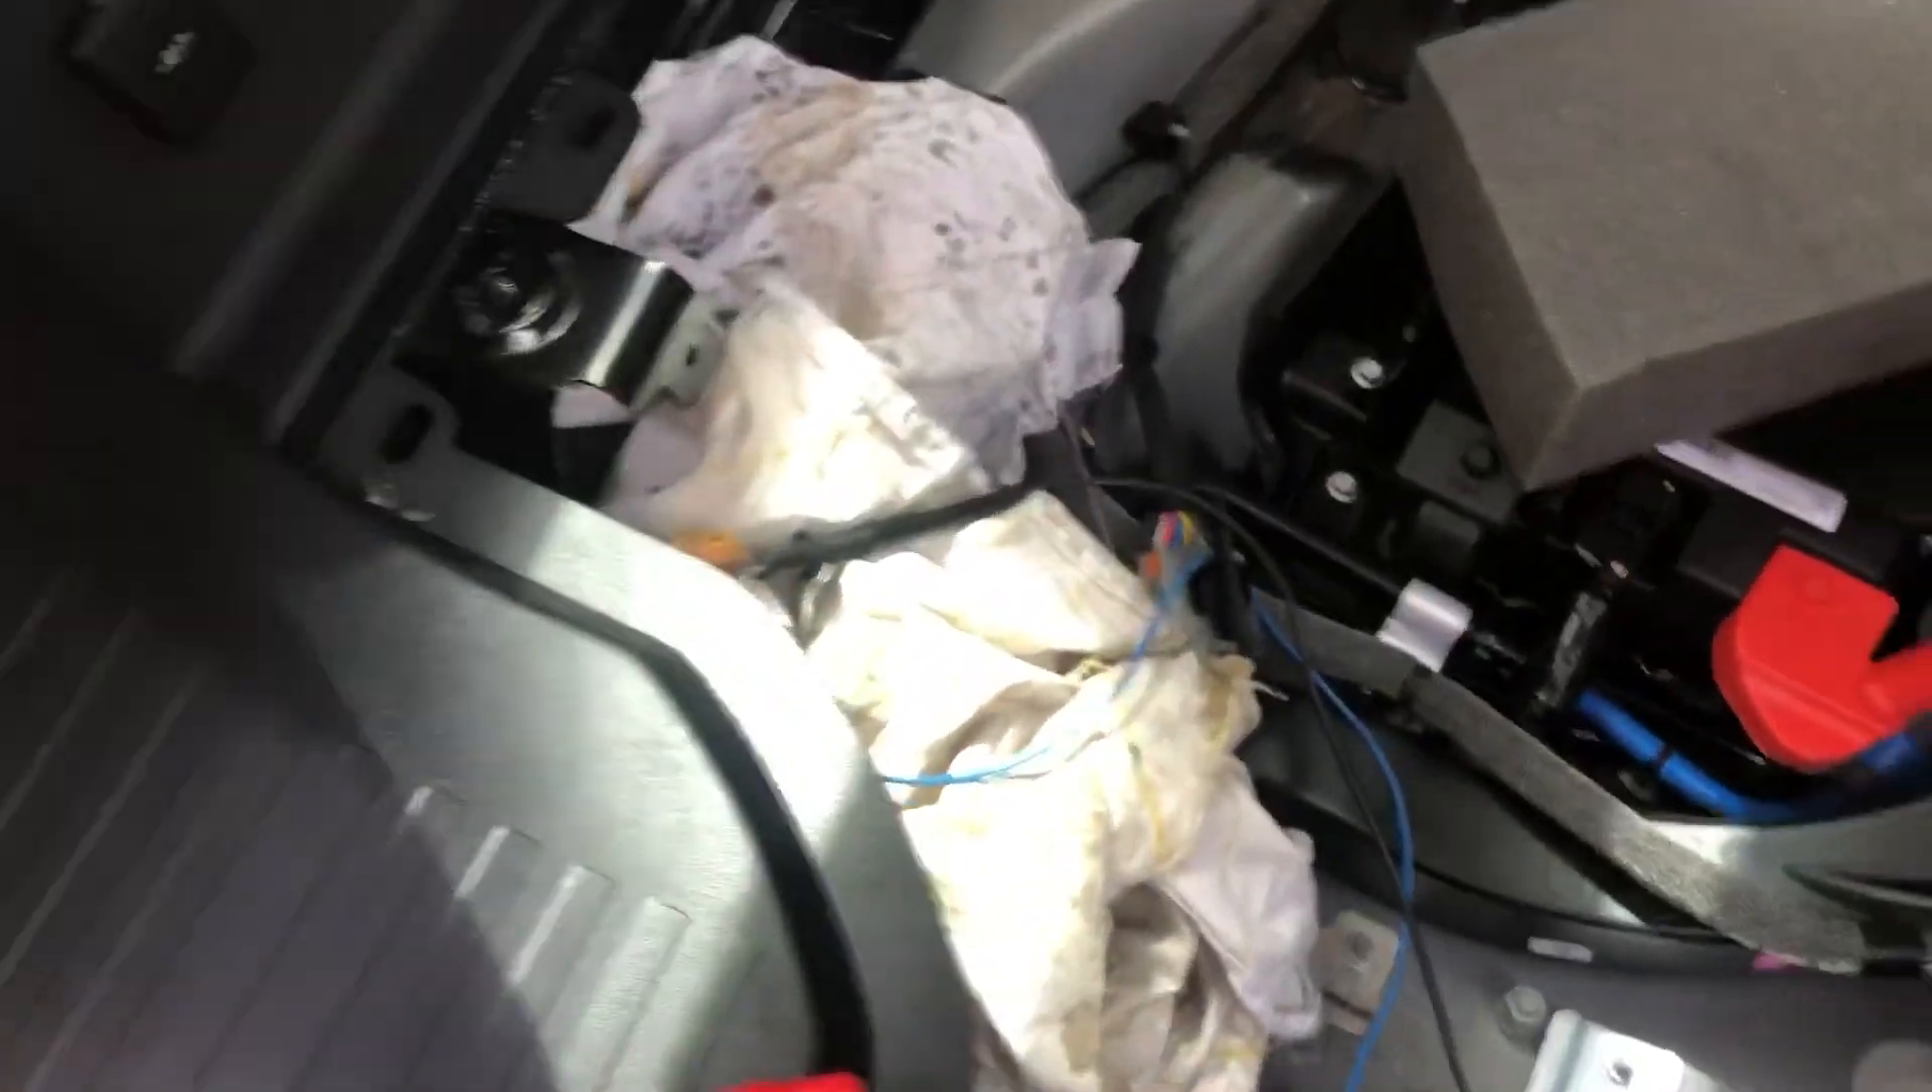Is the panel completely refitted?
No.